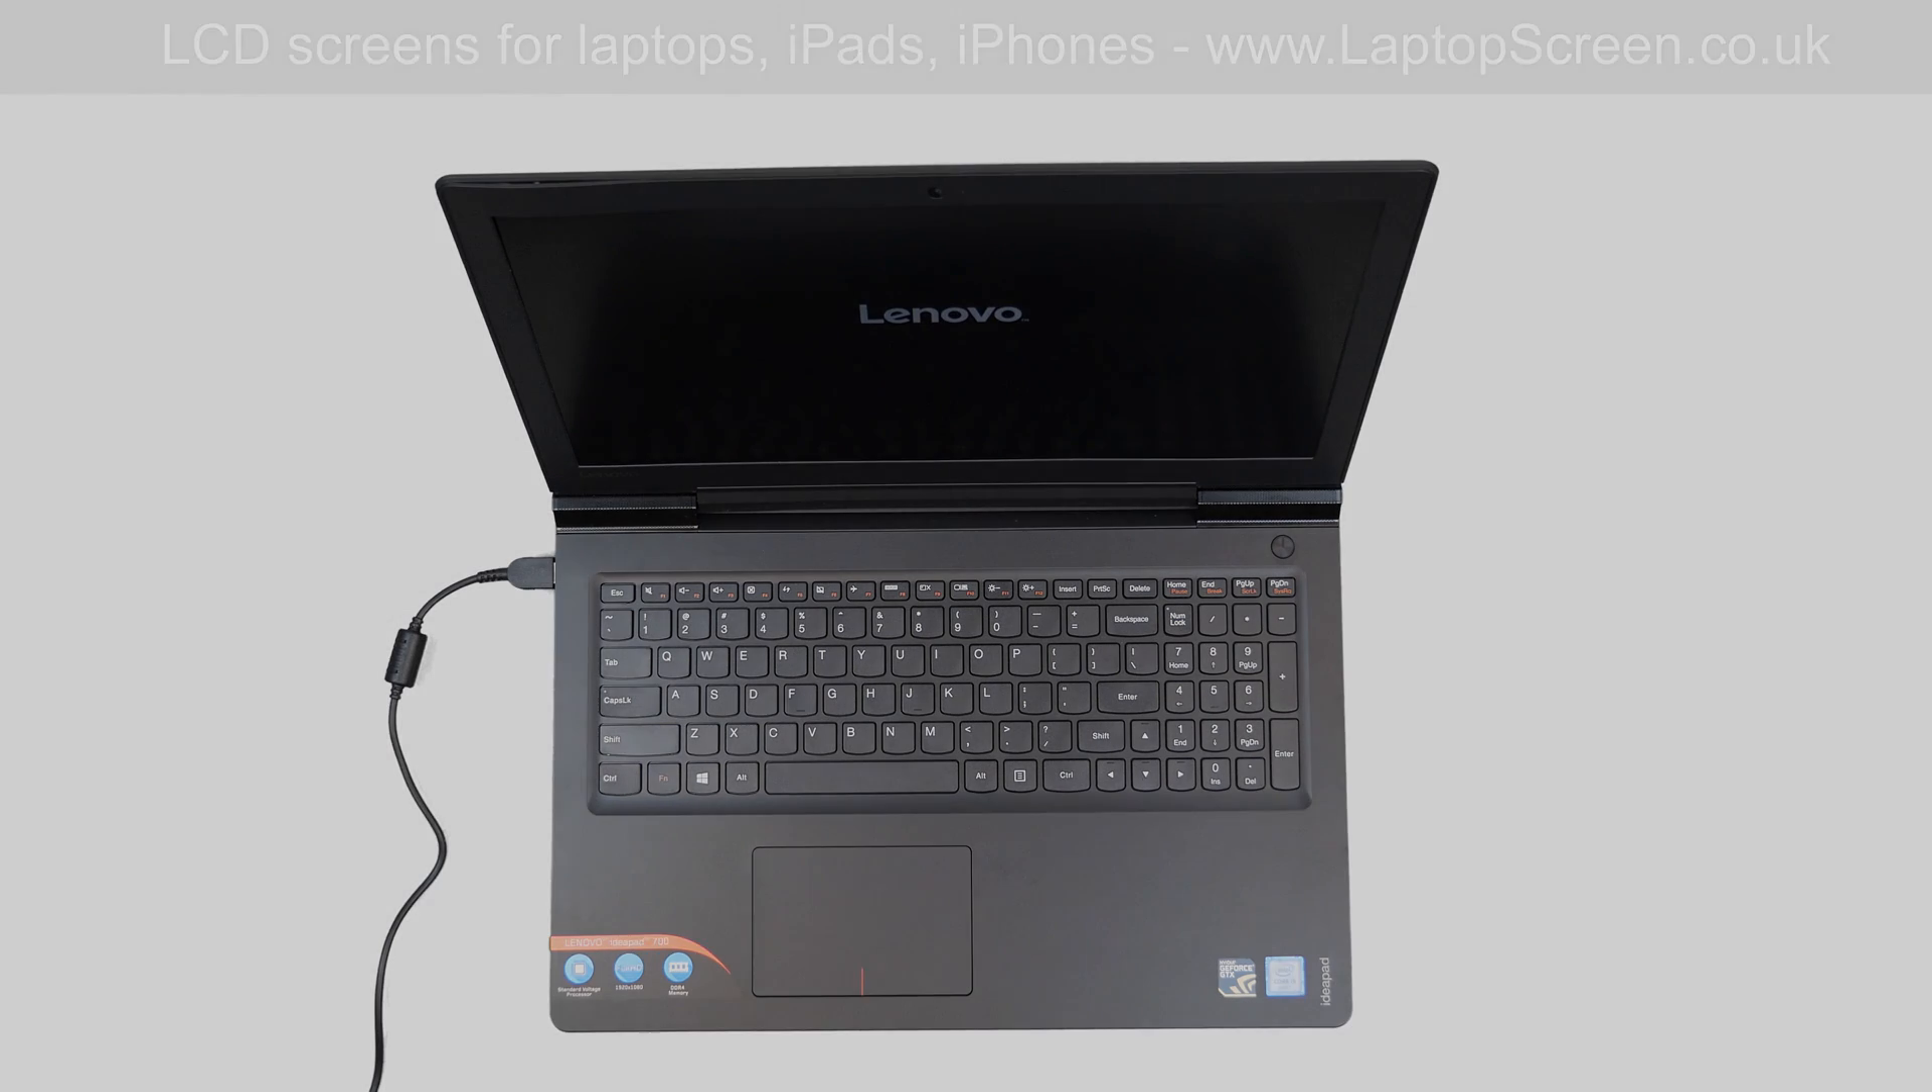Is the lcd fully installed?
Yes.